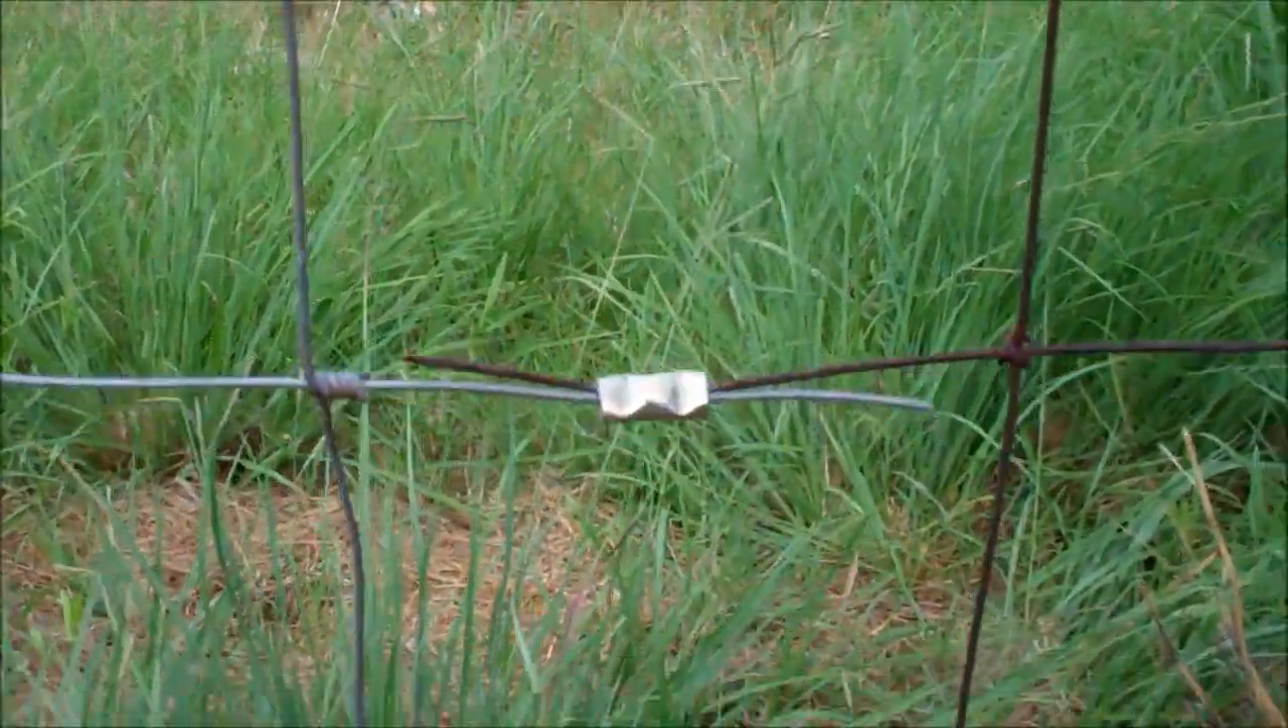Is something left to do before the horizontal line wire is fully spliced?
No.